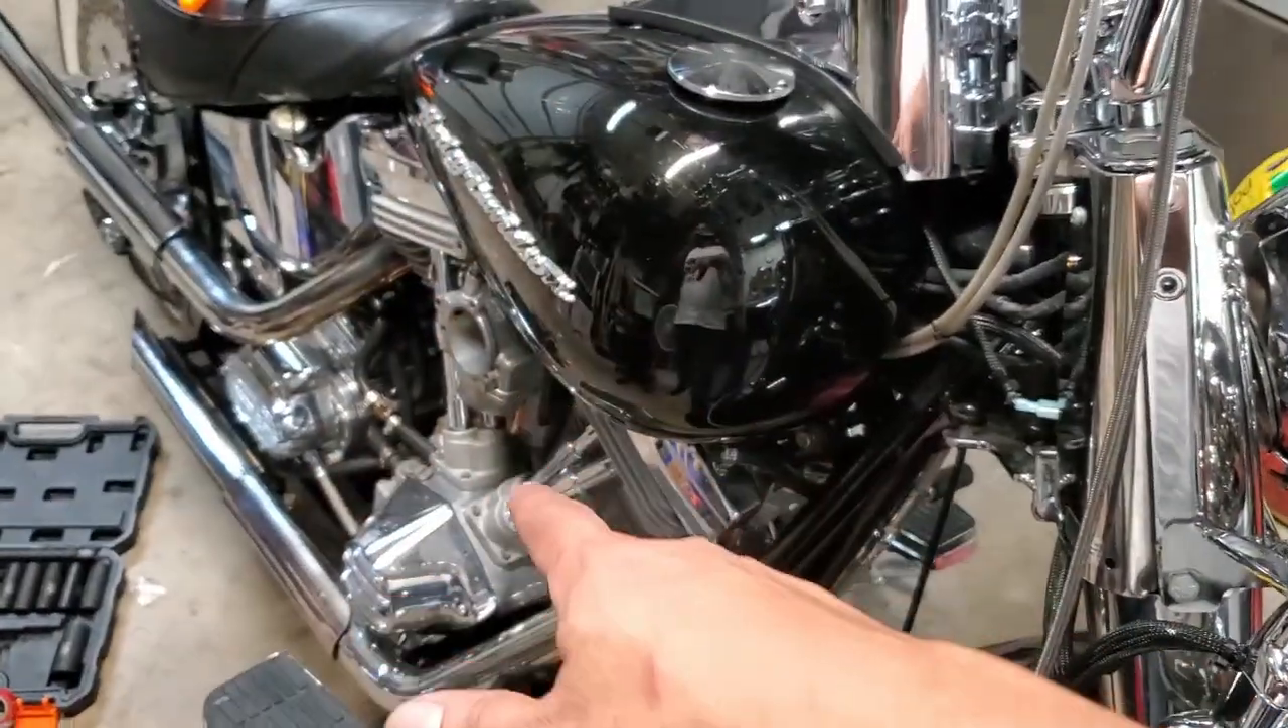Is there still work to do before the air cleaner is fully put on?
Yes.